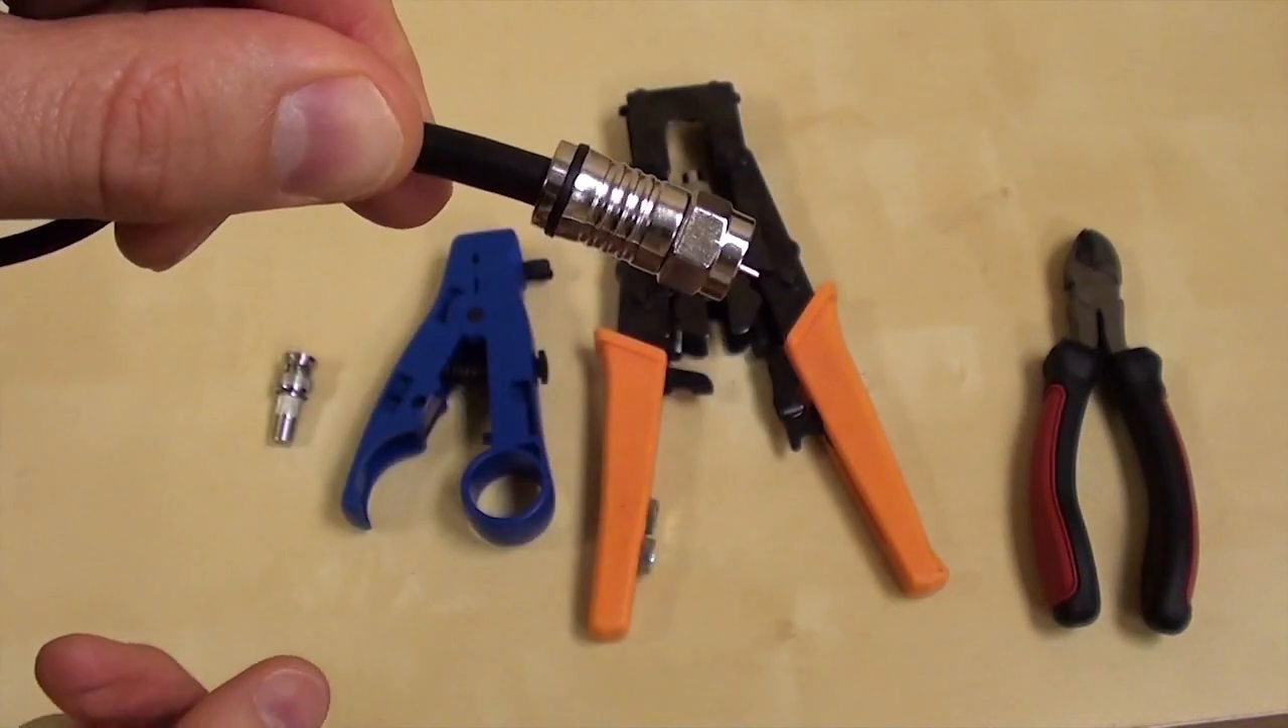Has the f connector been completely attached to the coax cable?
Yes.